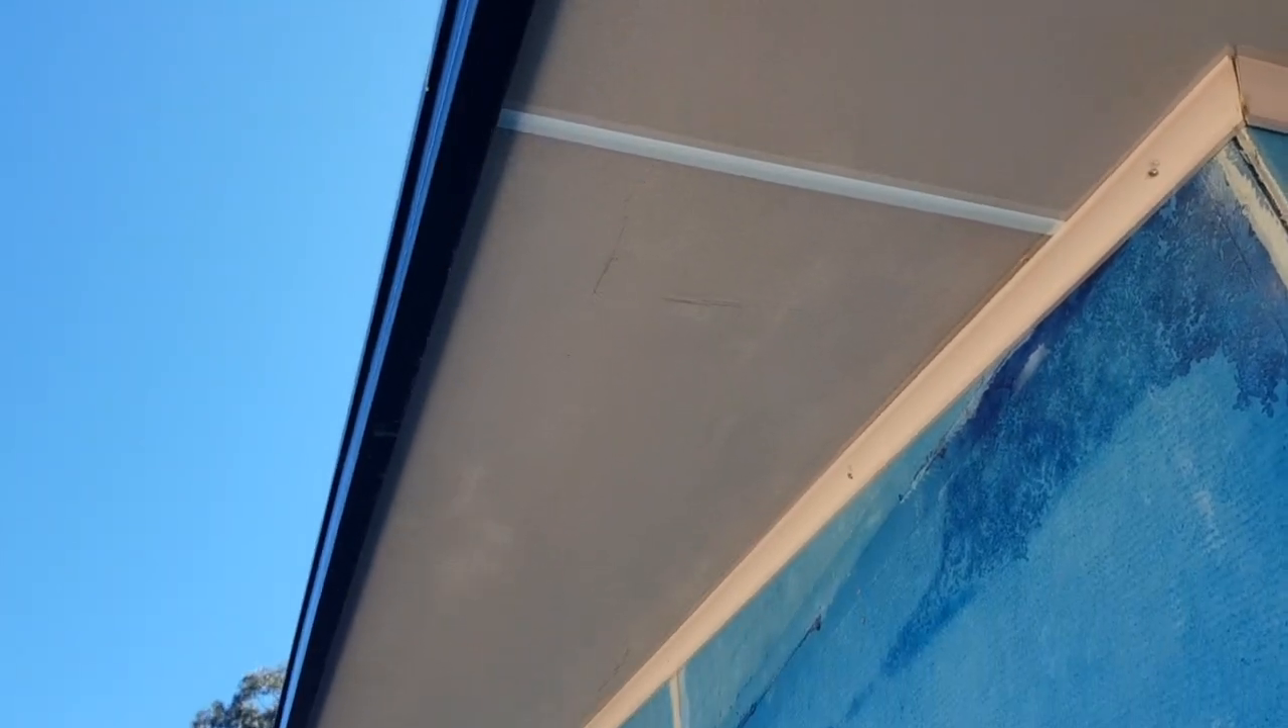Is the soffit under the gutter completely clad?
Yes.